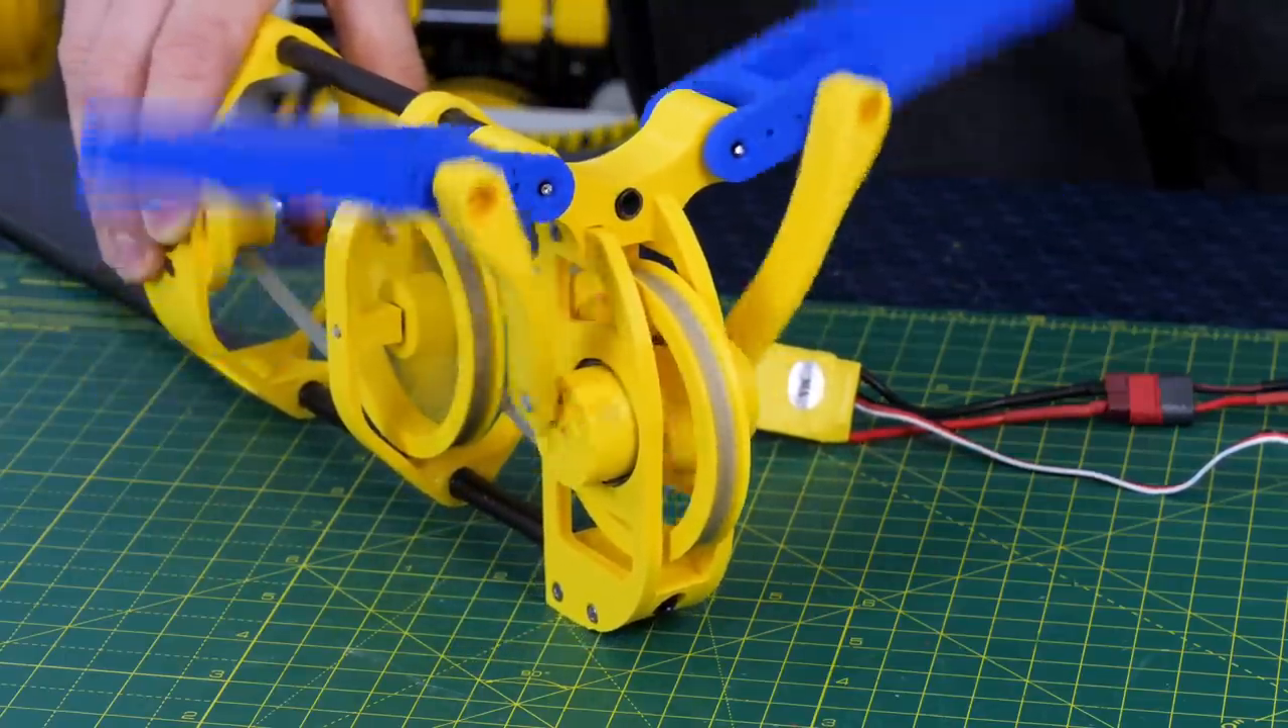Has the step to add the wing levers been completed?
Yes.